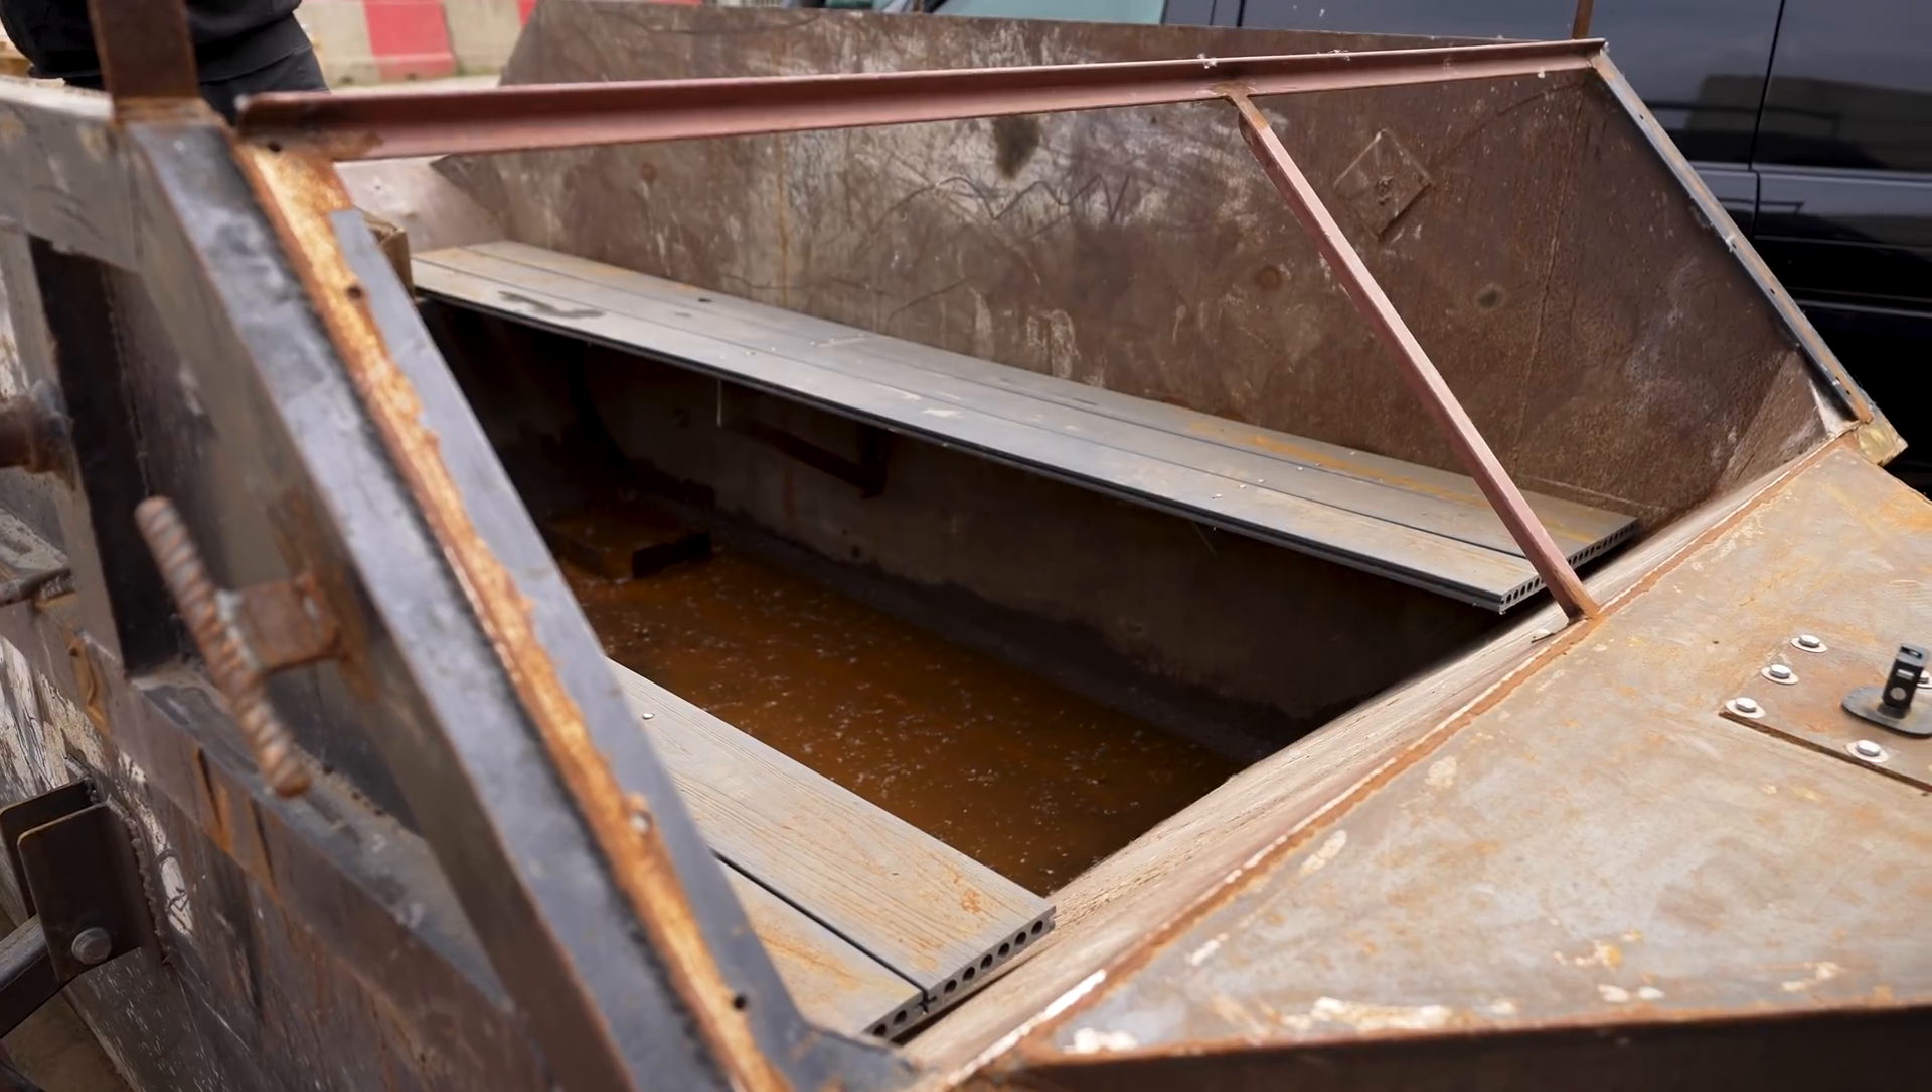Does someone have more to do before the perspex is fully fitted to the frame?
Yes.